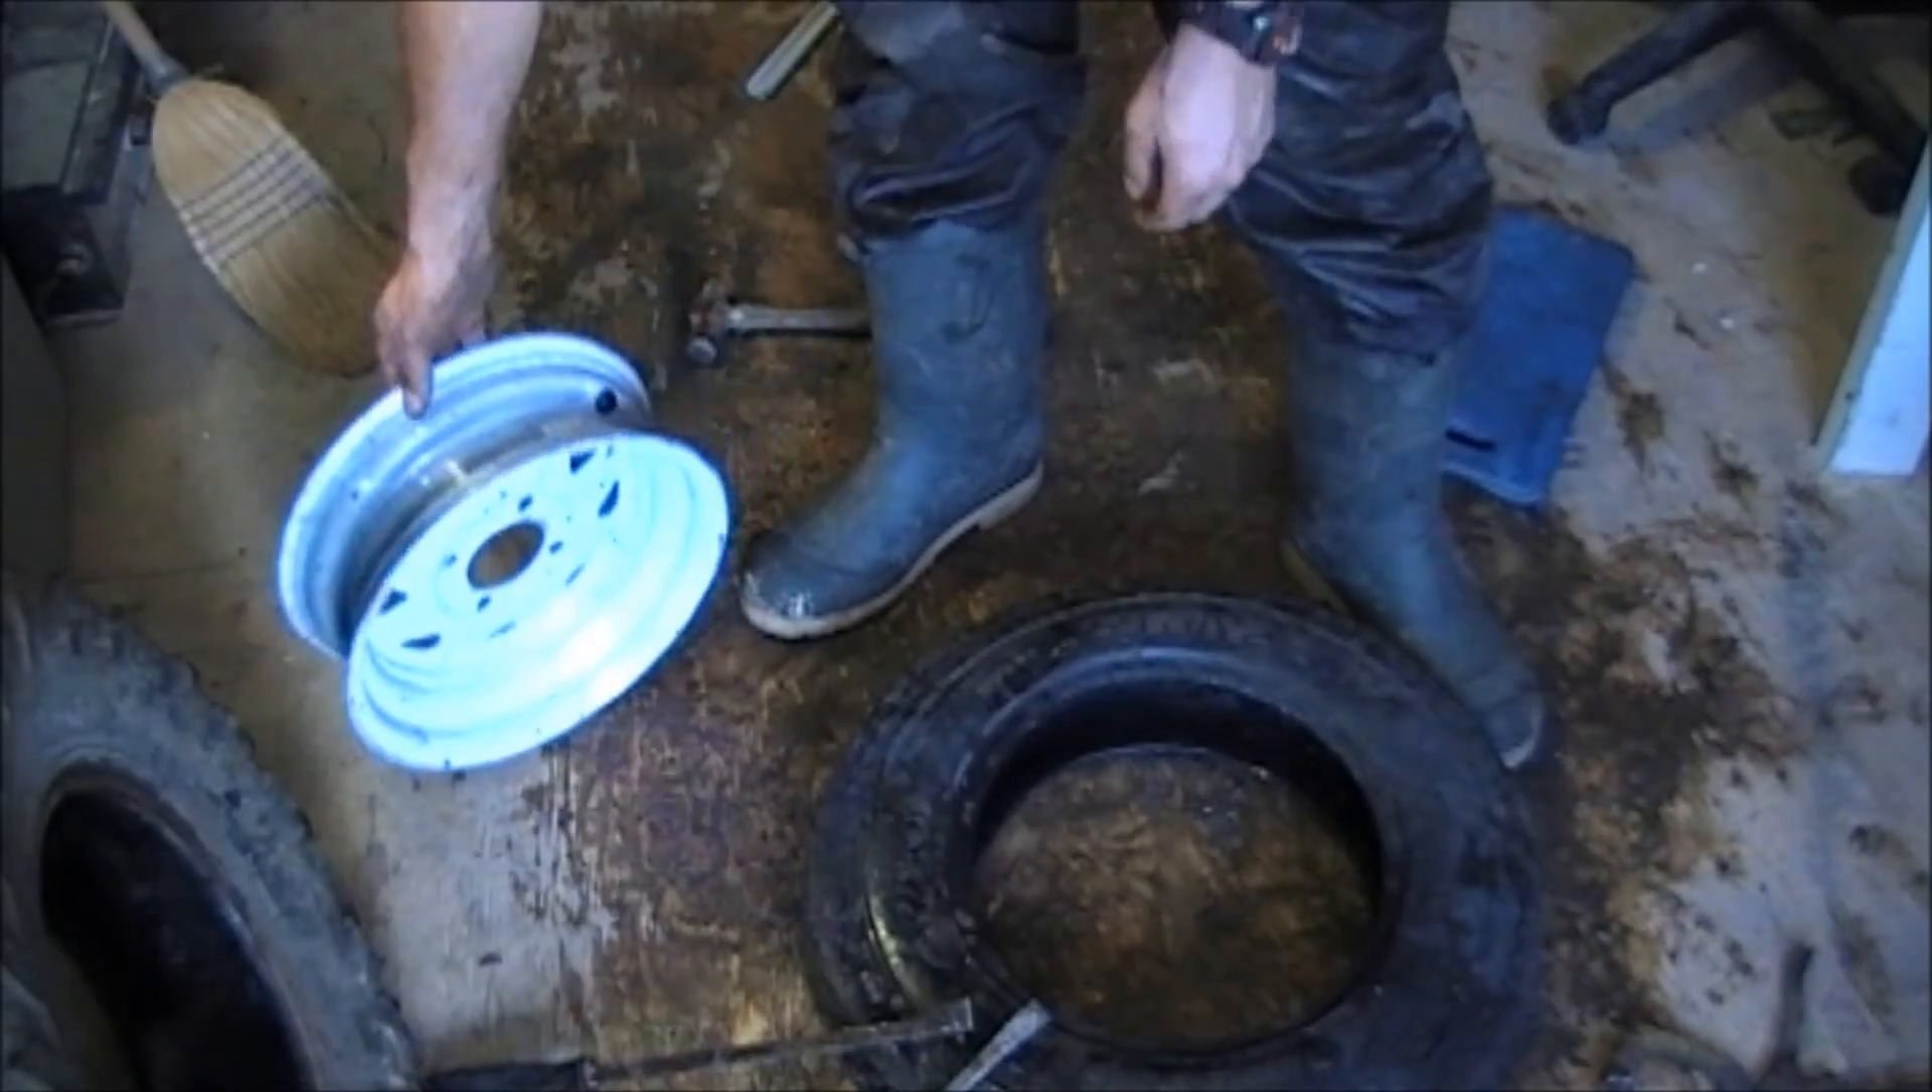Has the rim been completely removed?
Yes.